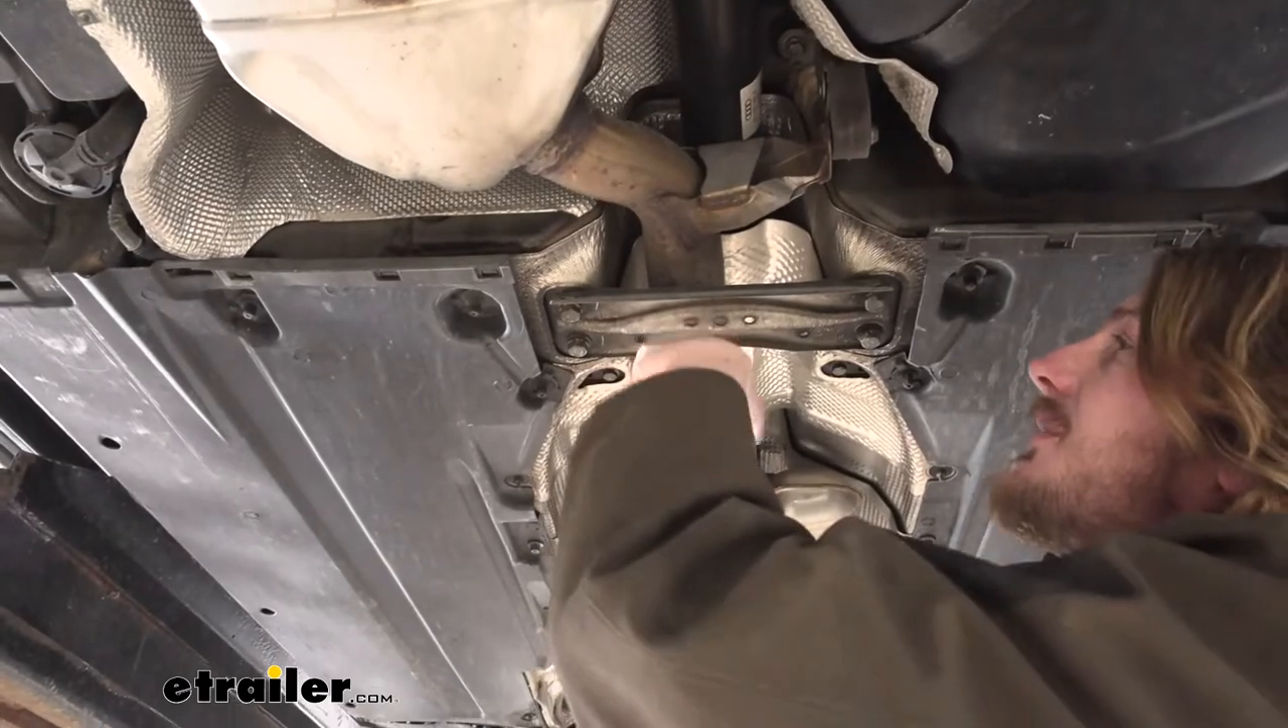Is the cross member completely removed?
No.